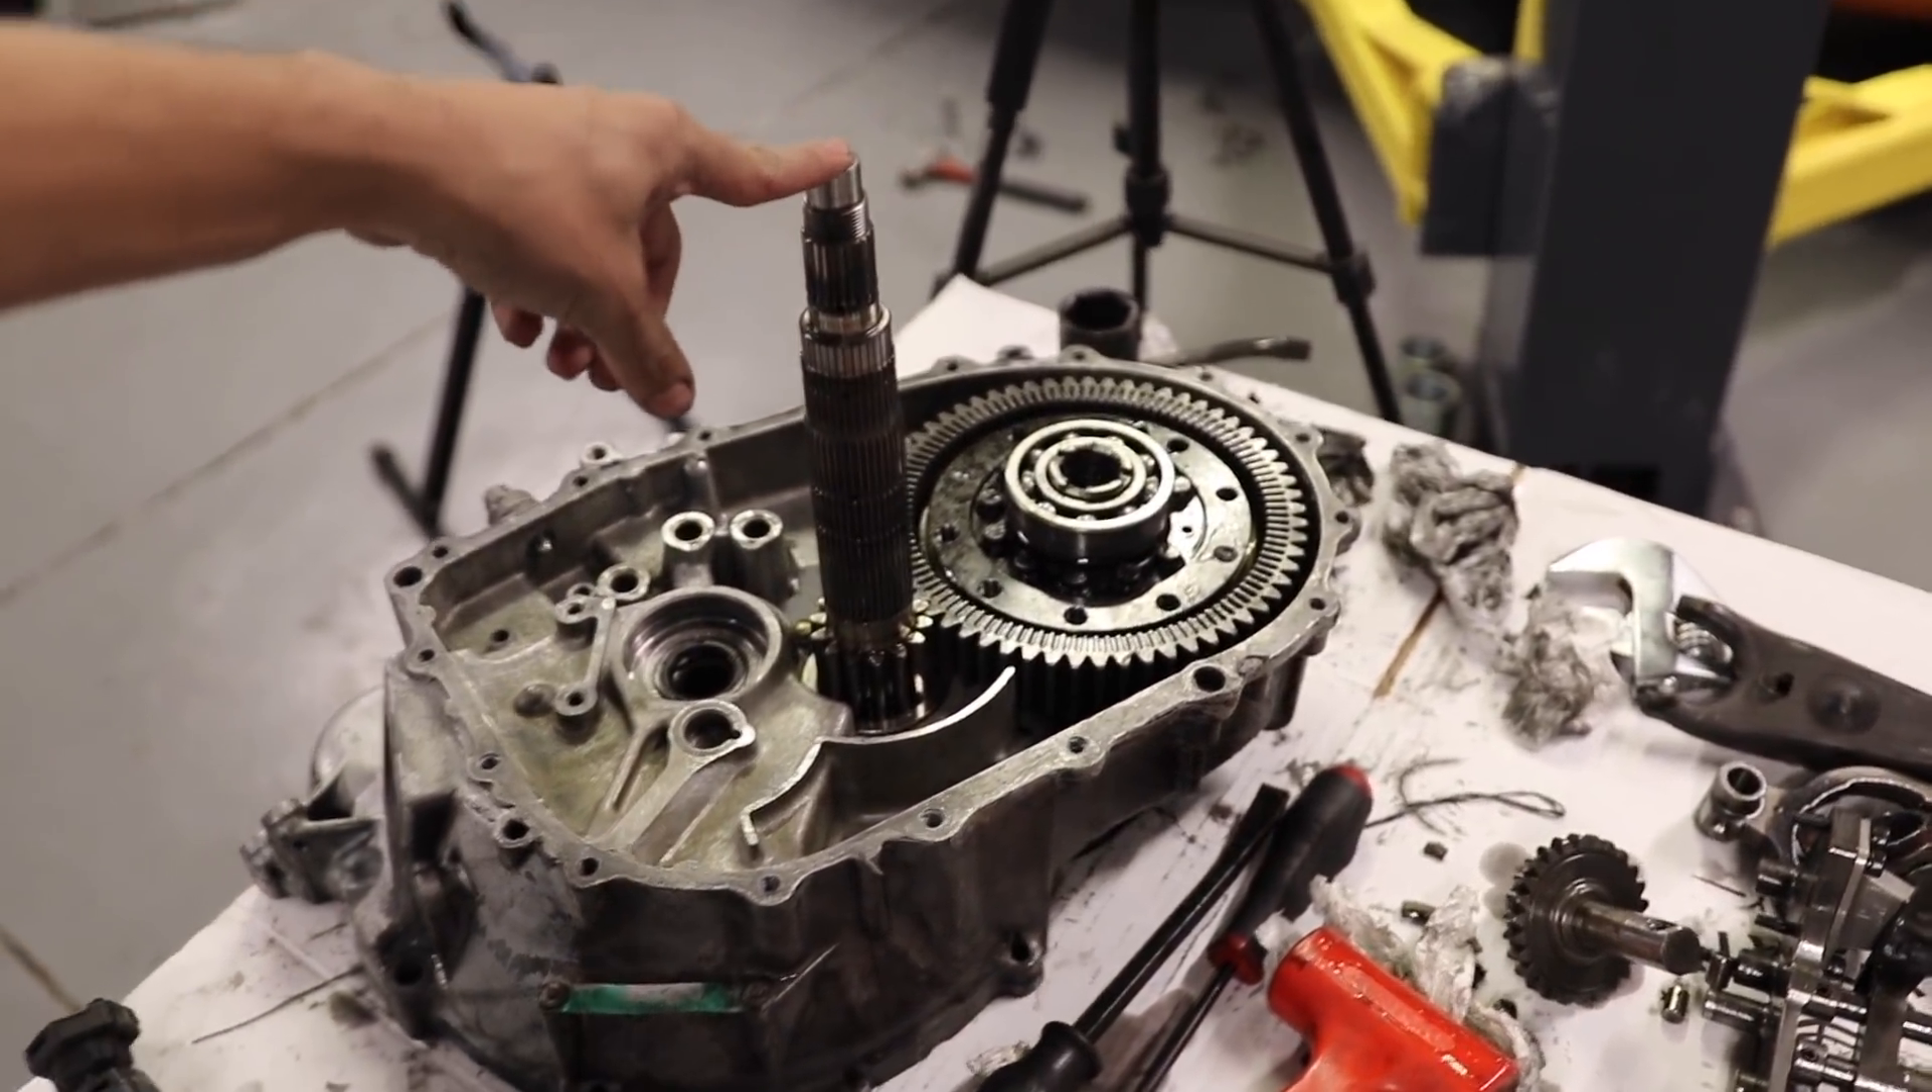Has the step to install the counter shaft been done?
Yes.